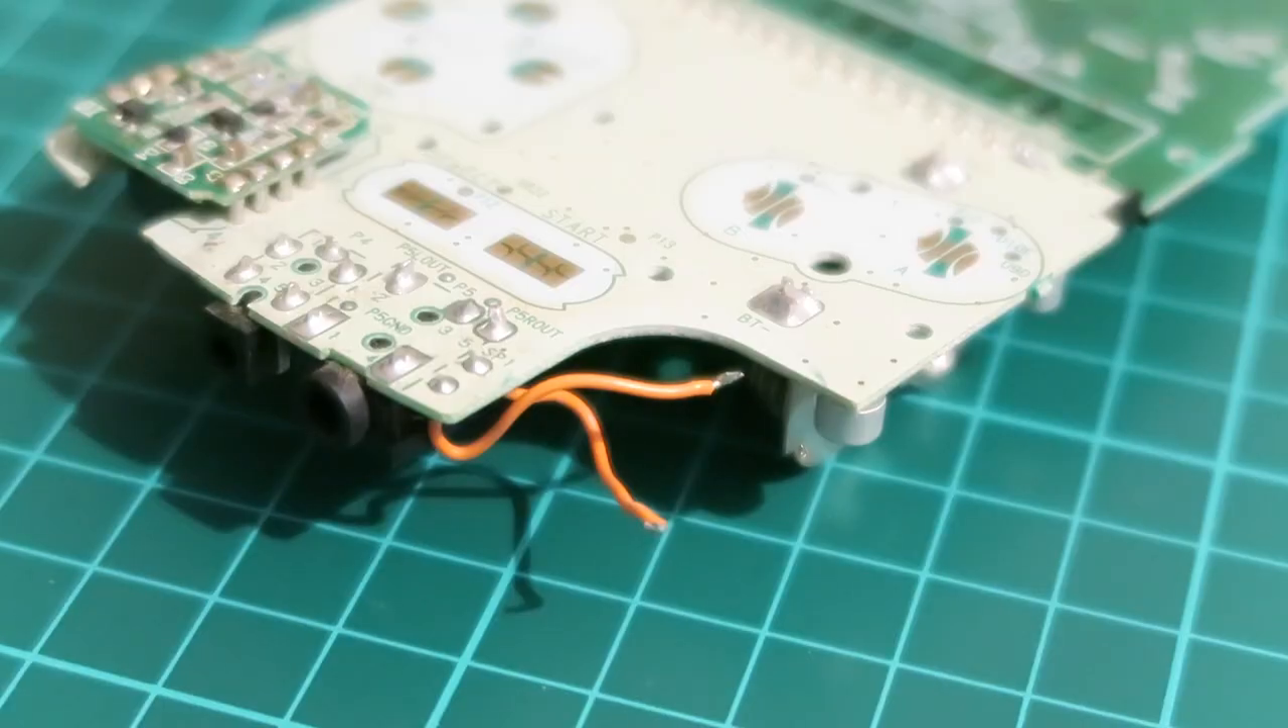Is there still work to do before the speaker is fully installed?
Yes.